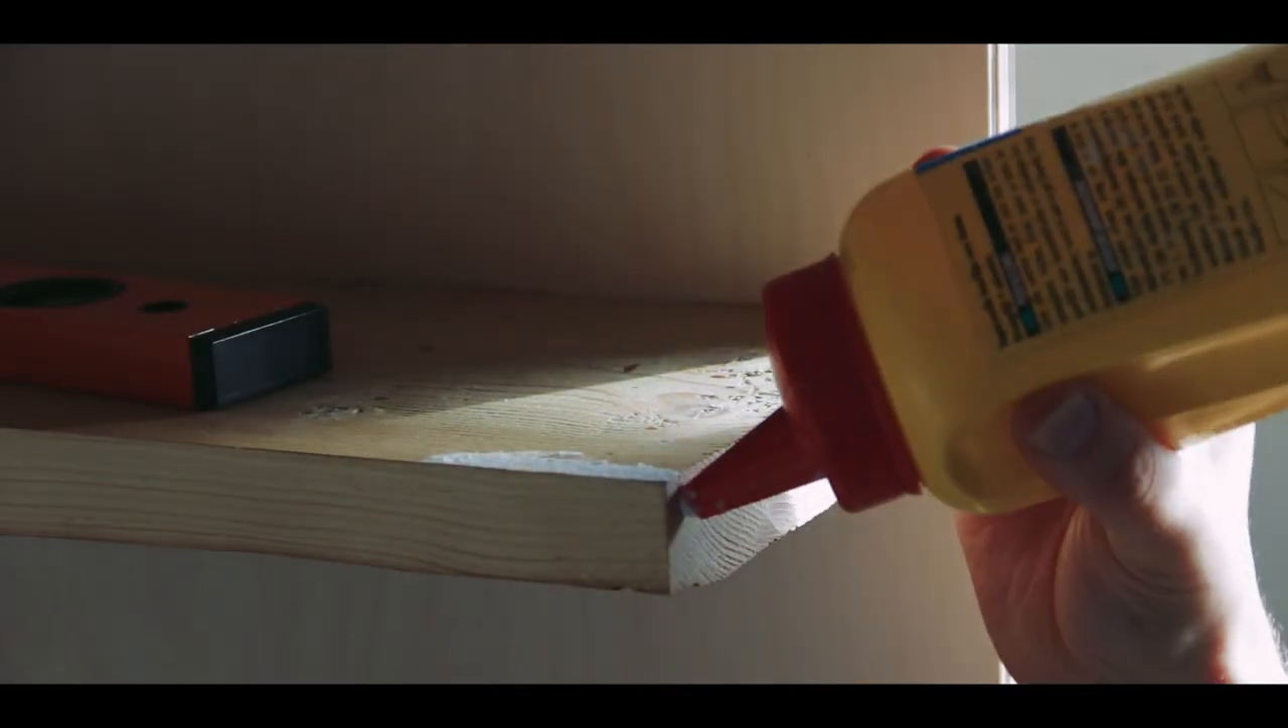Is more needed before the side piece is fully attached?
Yes.